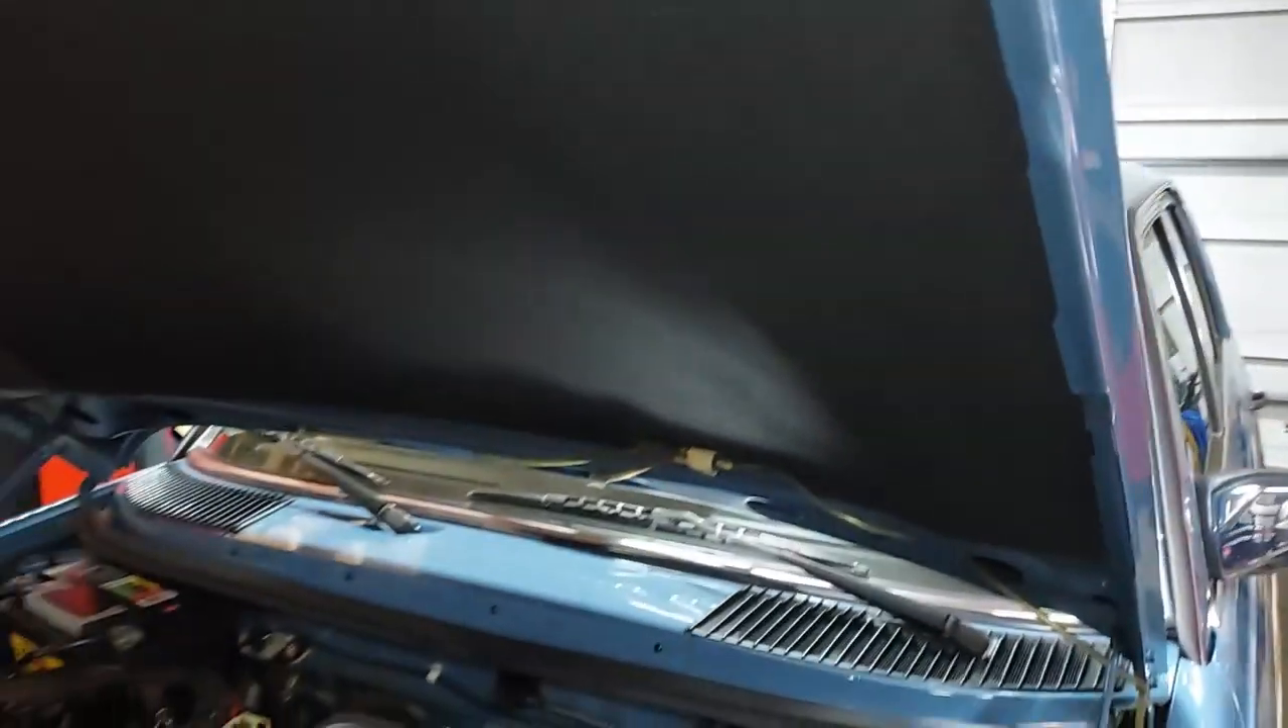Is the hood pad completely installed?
Yes.